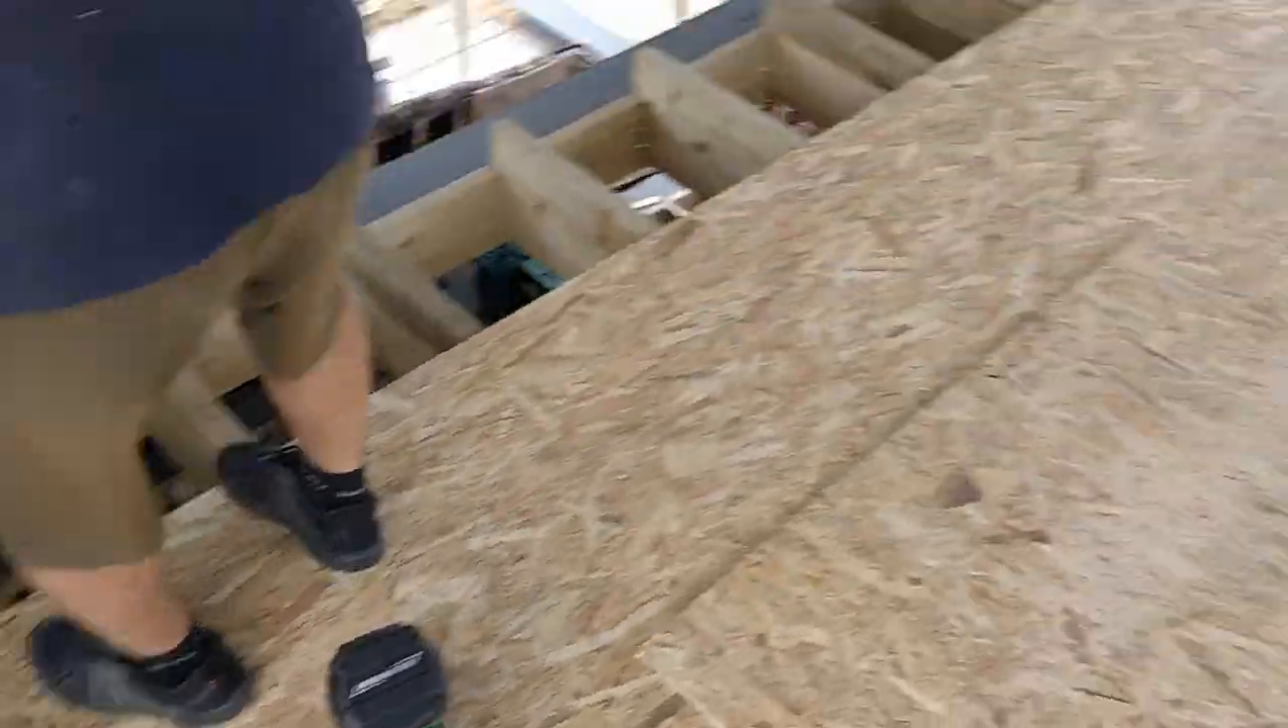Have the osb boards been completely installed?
No.